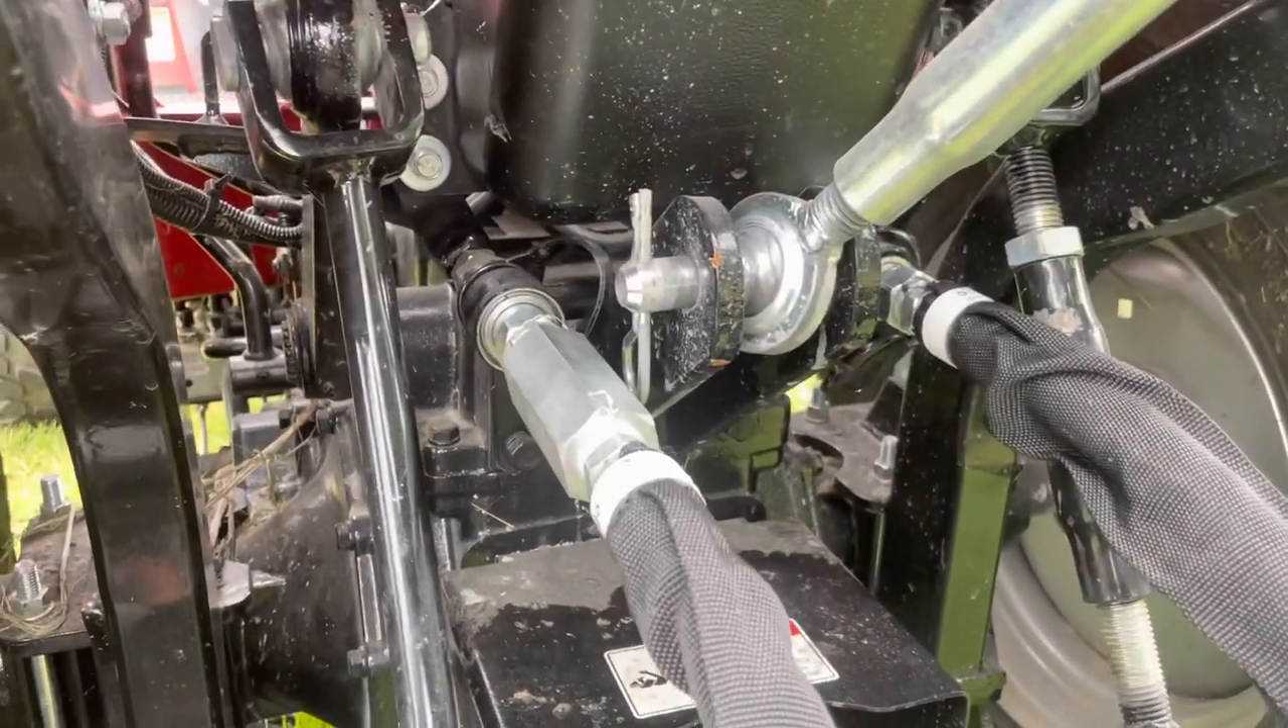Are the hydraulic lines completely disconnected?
No.